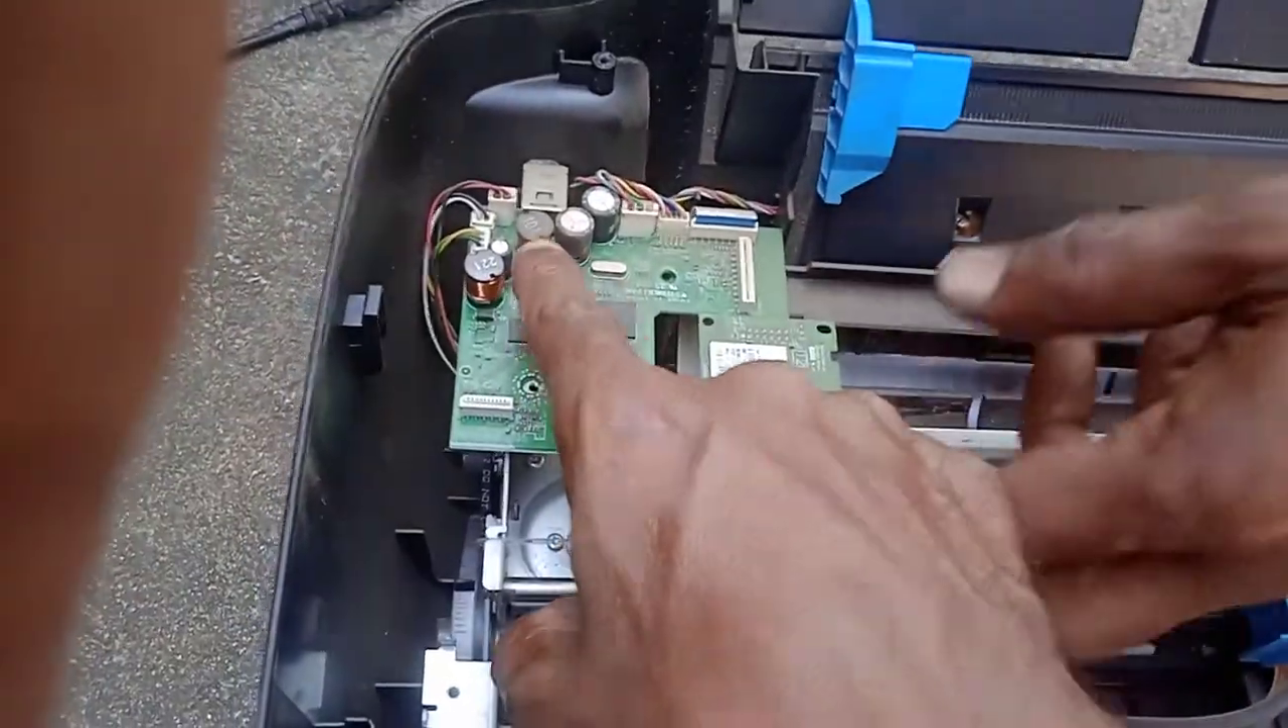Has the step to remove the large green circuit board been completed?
No.